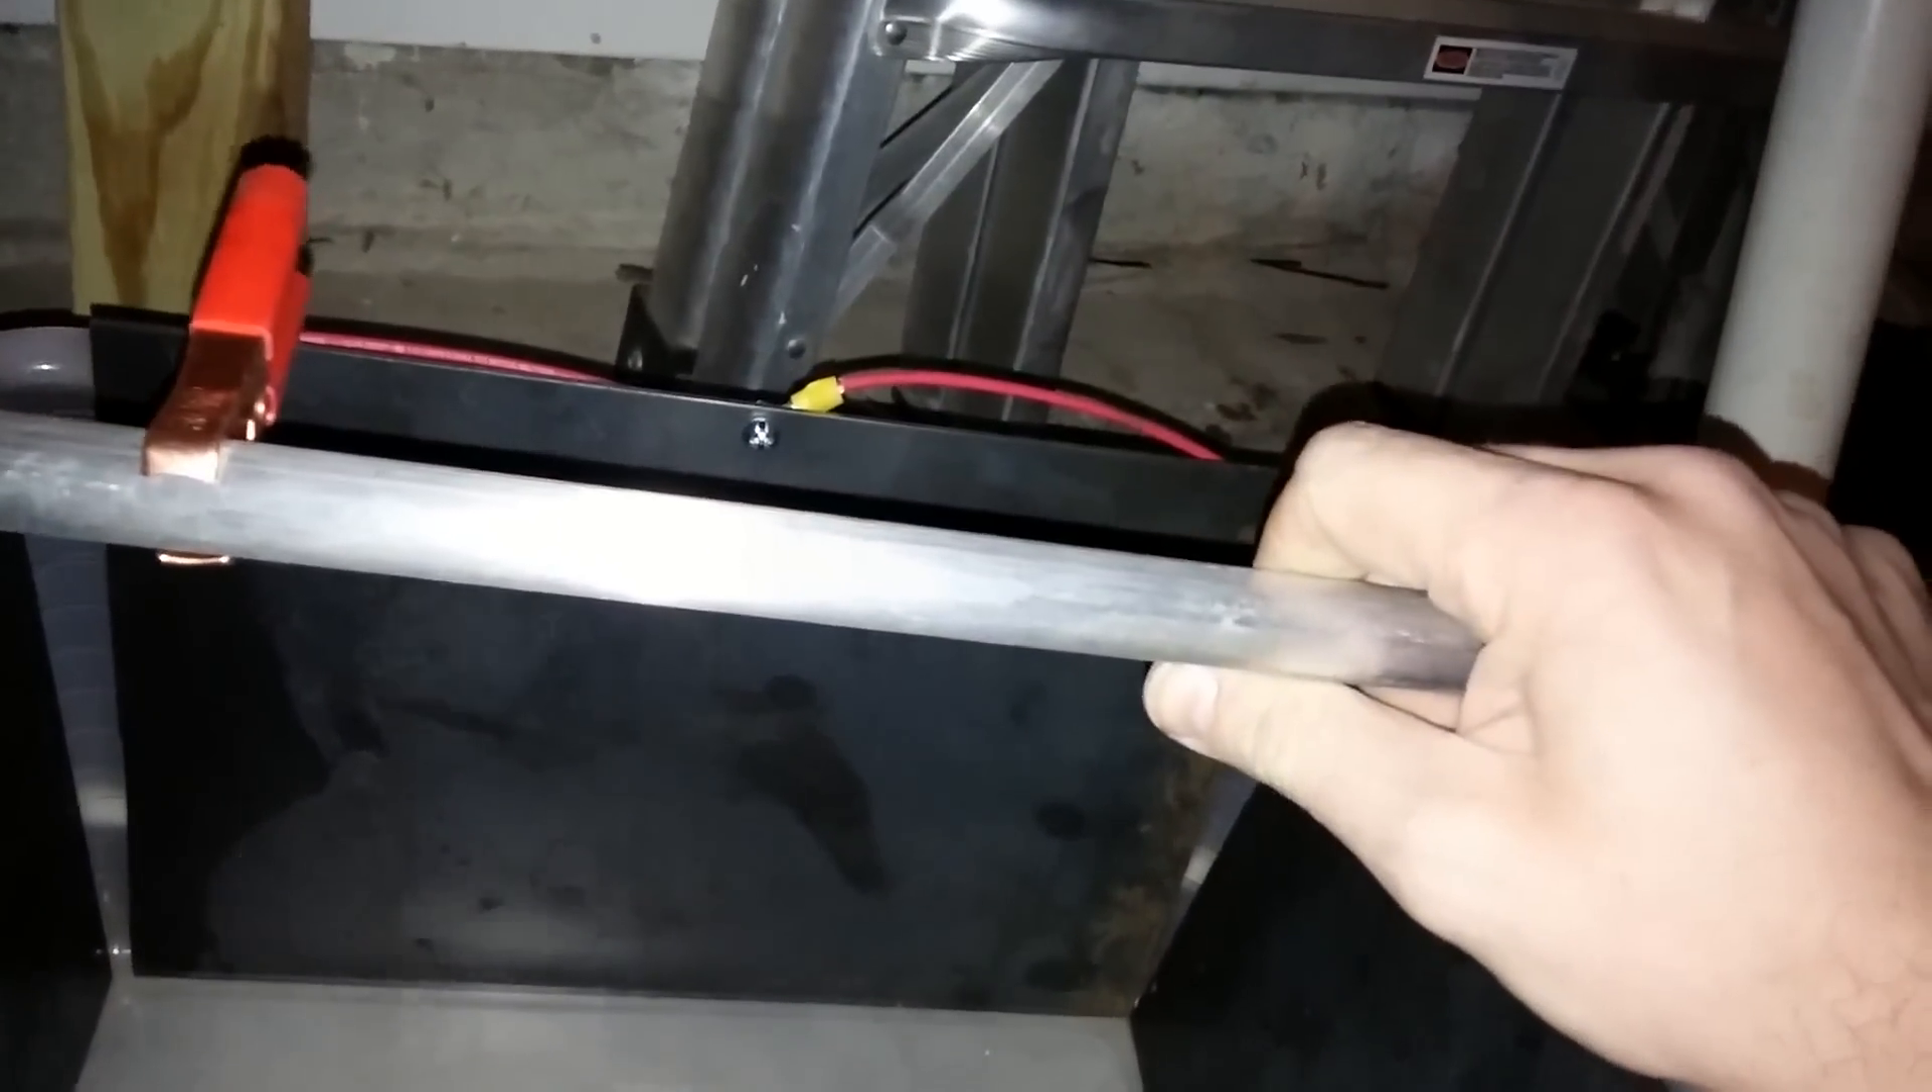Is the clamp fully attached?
Yes.